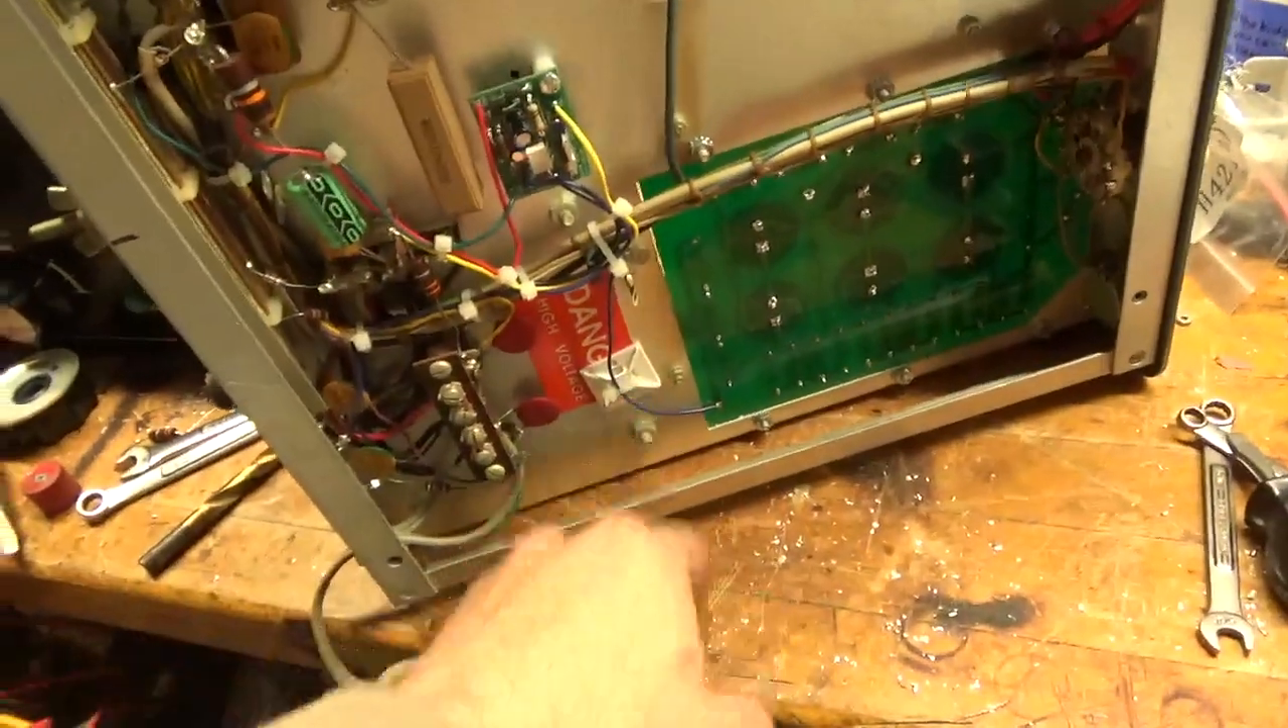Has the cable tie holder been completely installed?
Yes.